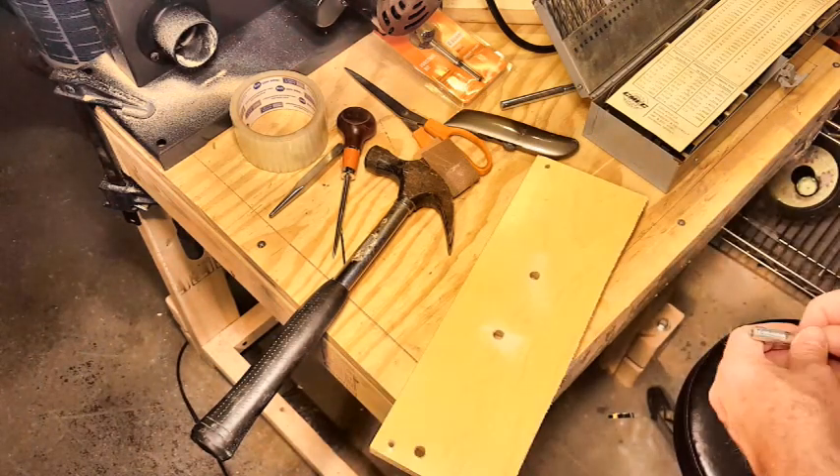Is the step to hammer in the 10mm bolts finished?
No.